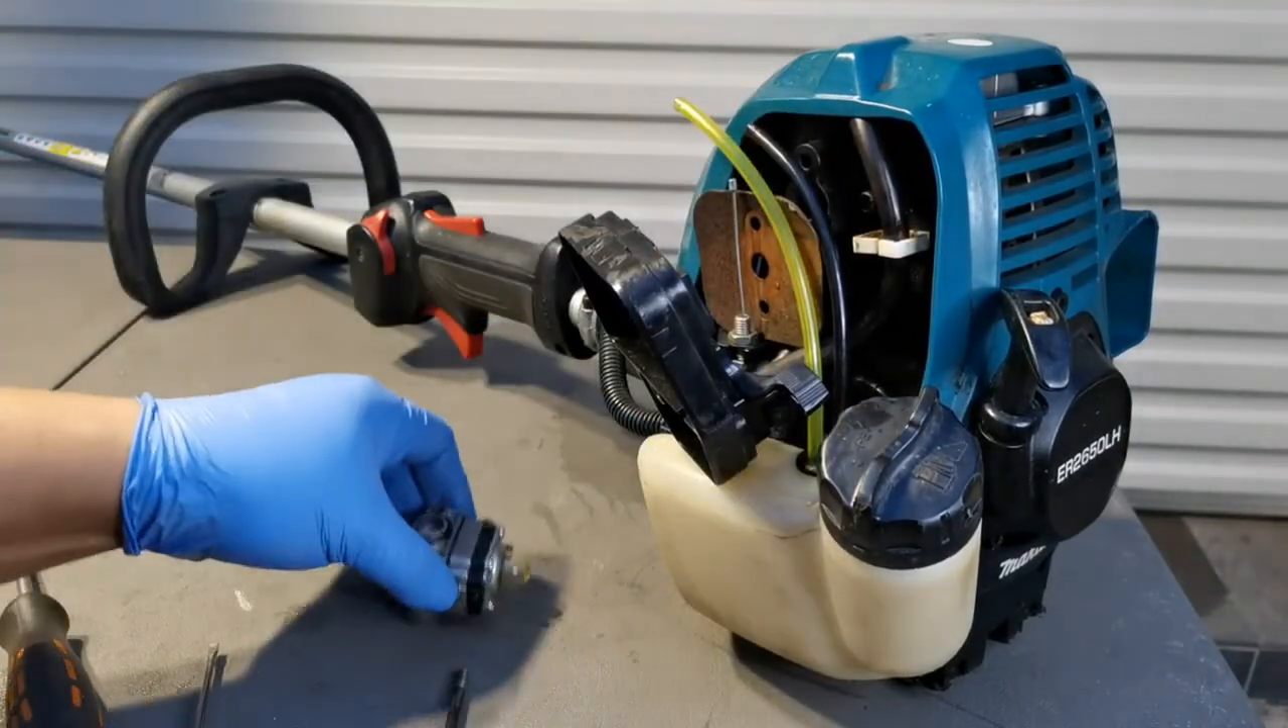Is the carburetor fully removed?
Yes.